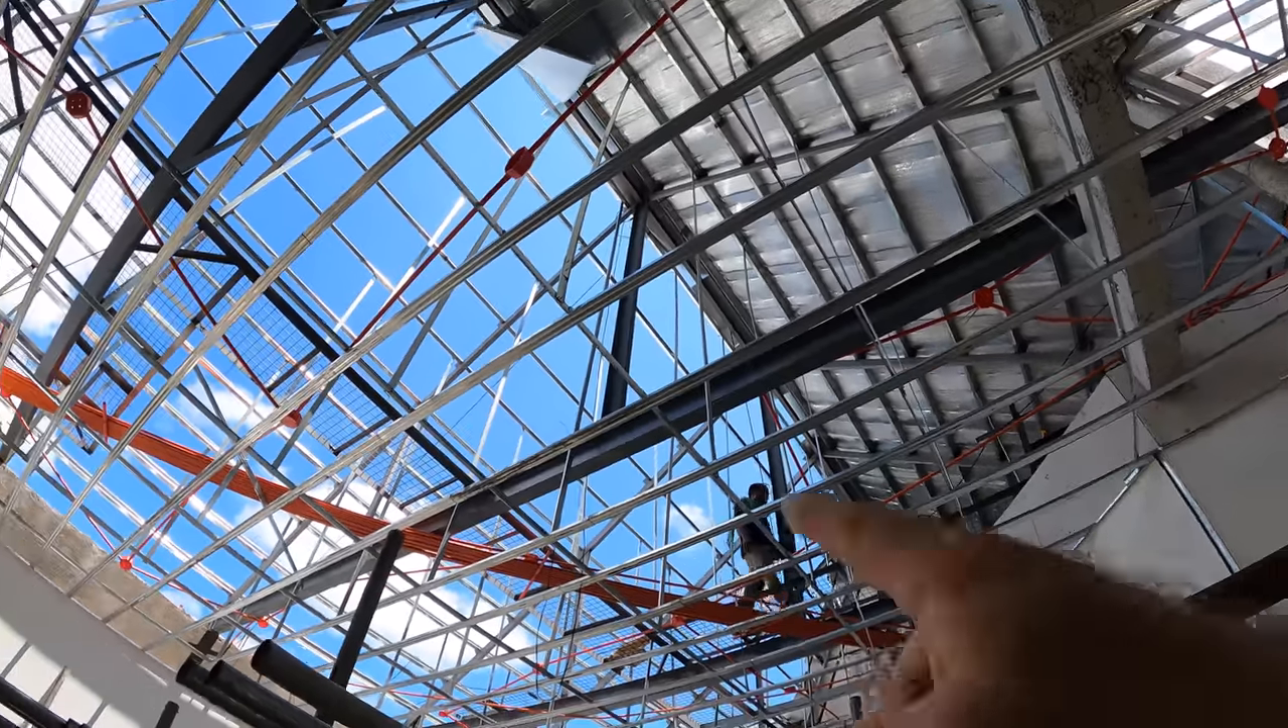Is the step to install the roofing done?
No.